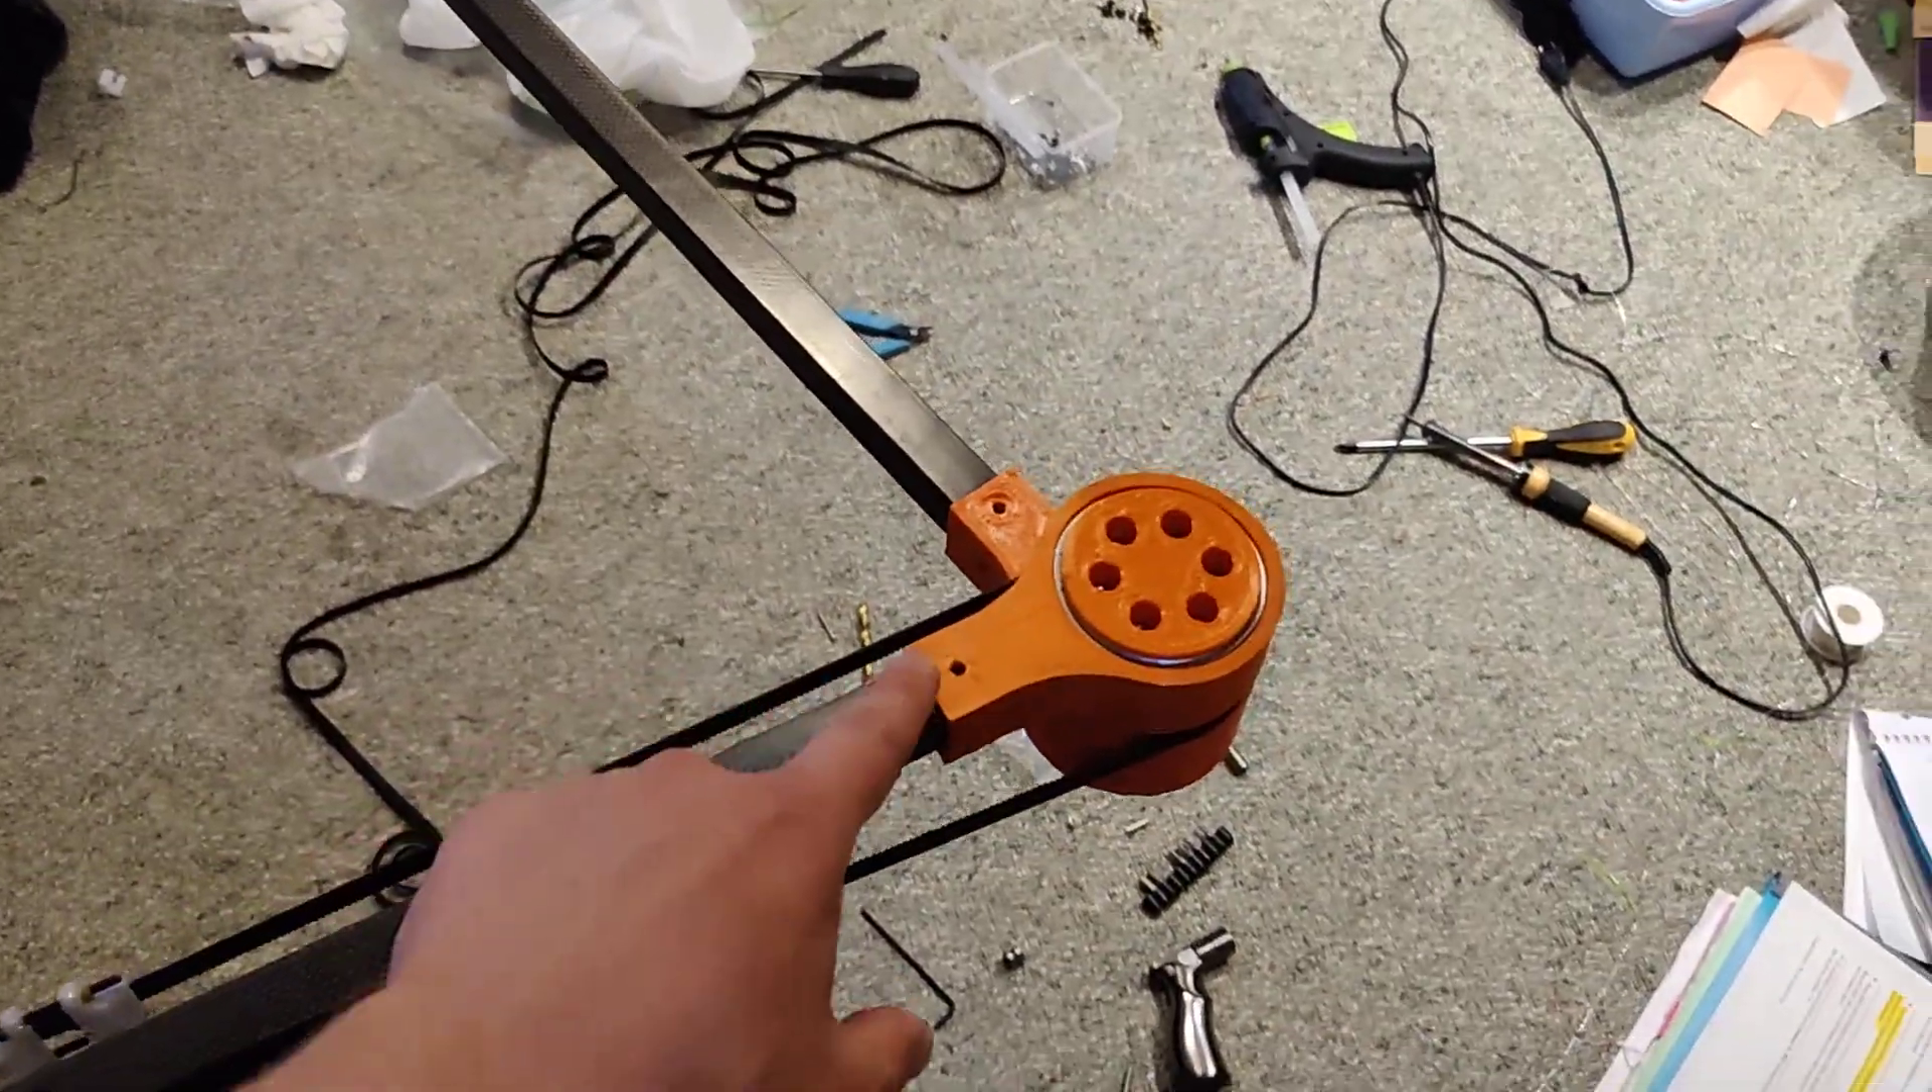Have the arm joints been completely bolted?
No.